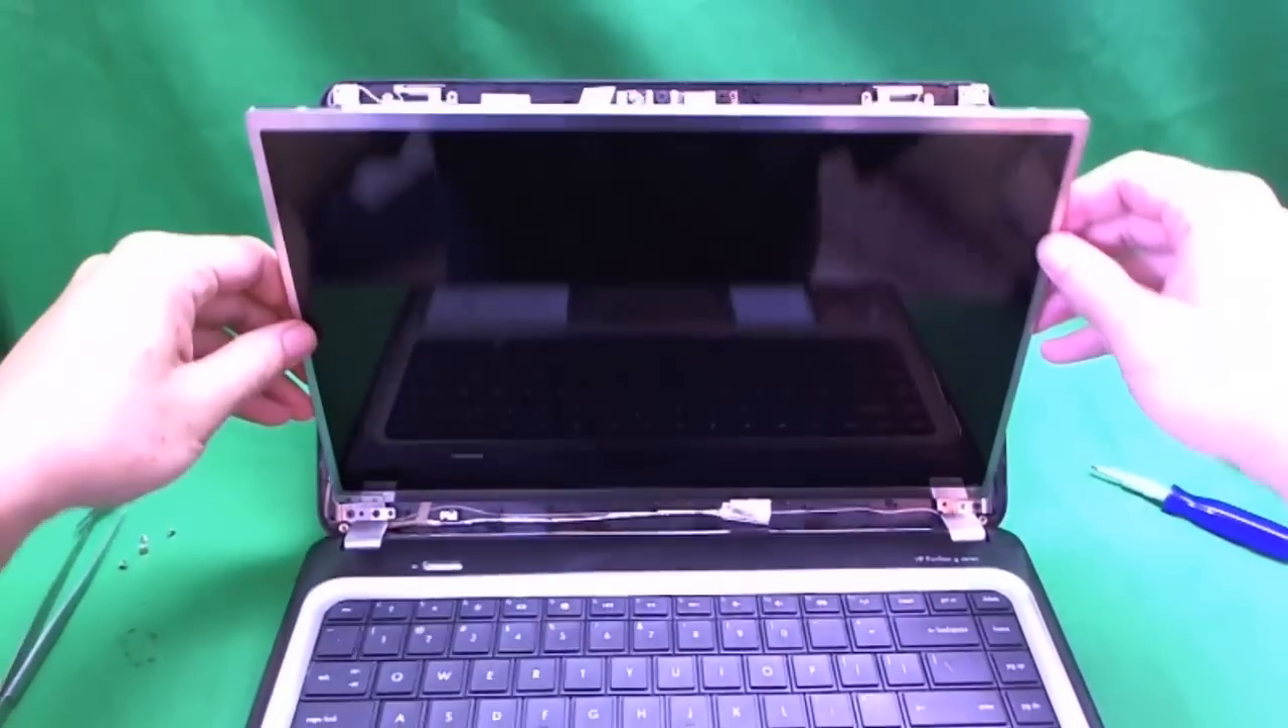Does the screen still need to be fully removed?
Yes.